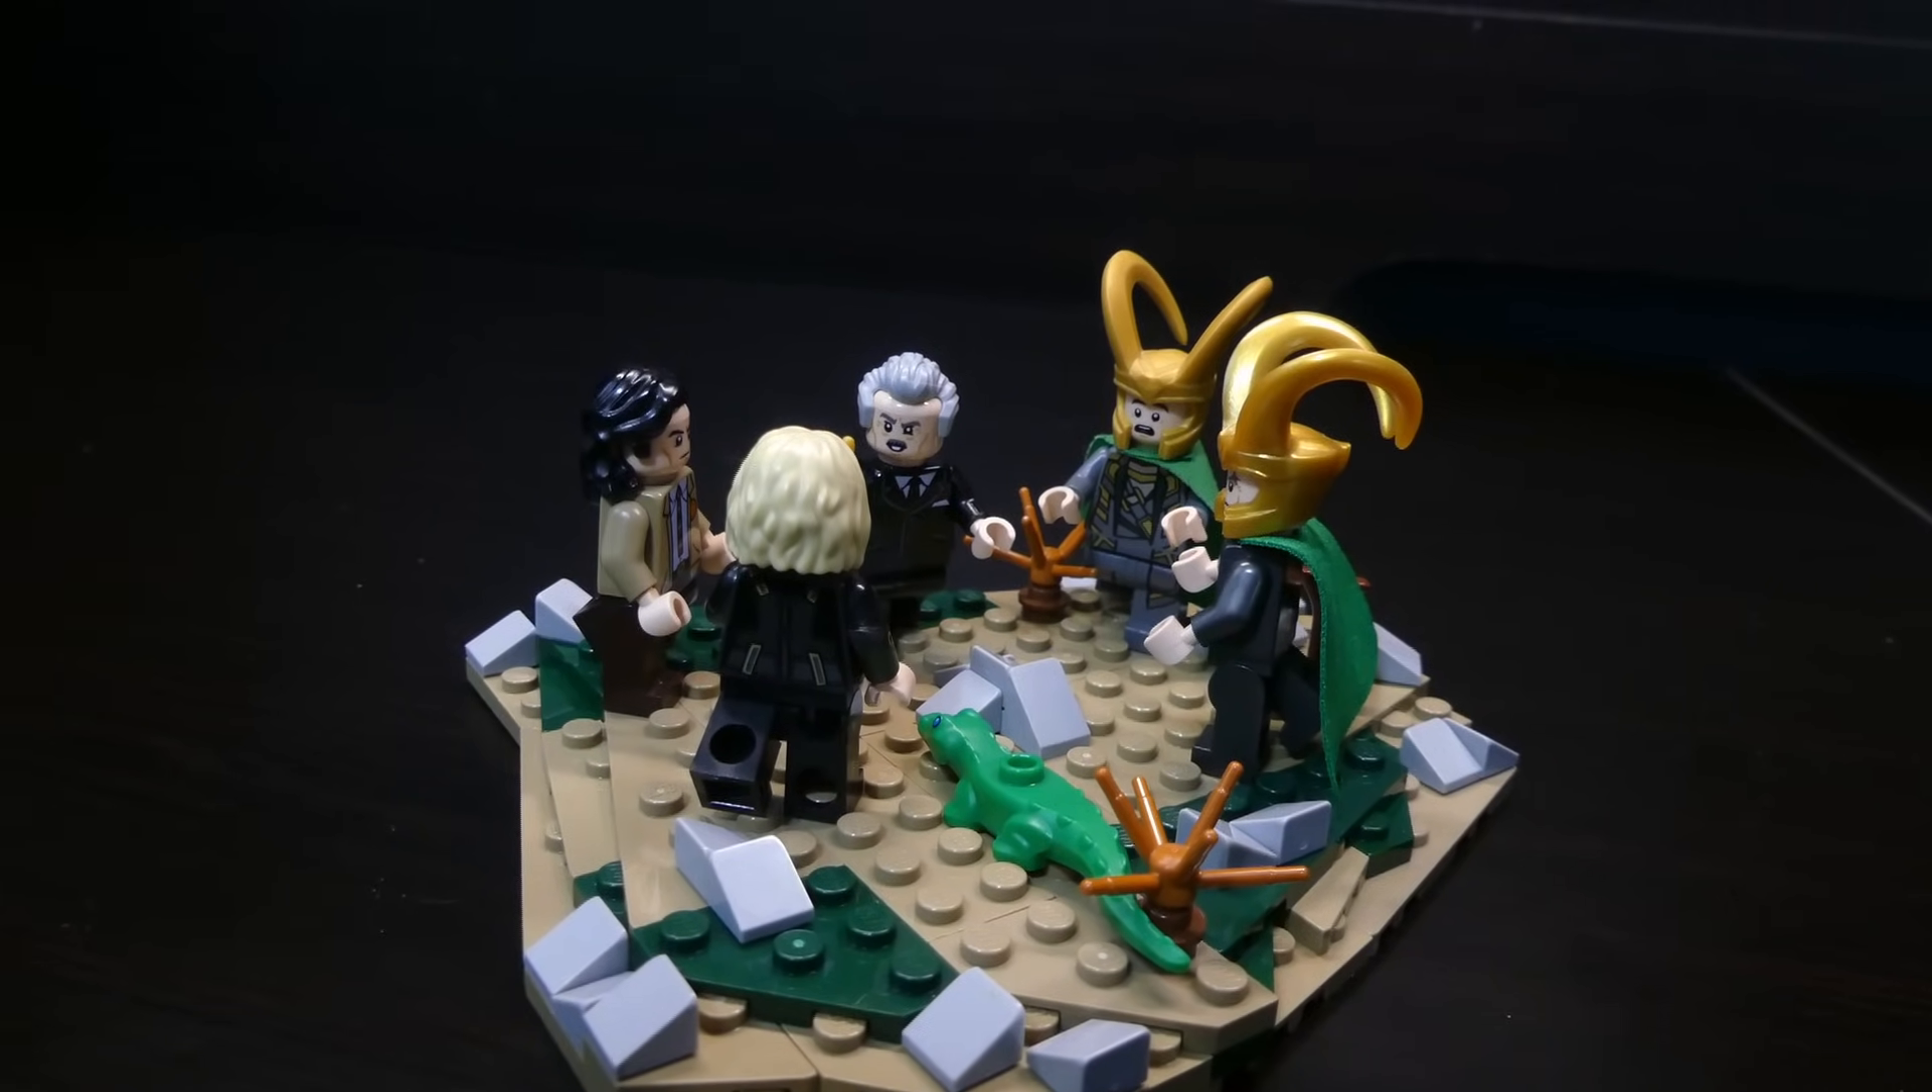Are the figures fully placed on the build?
Yes.